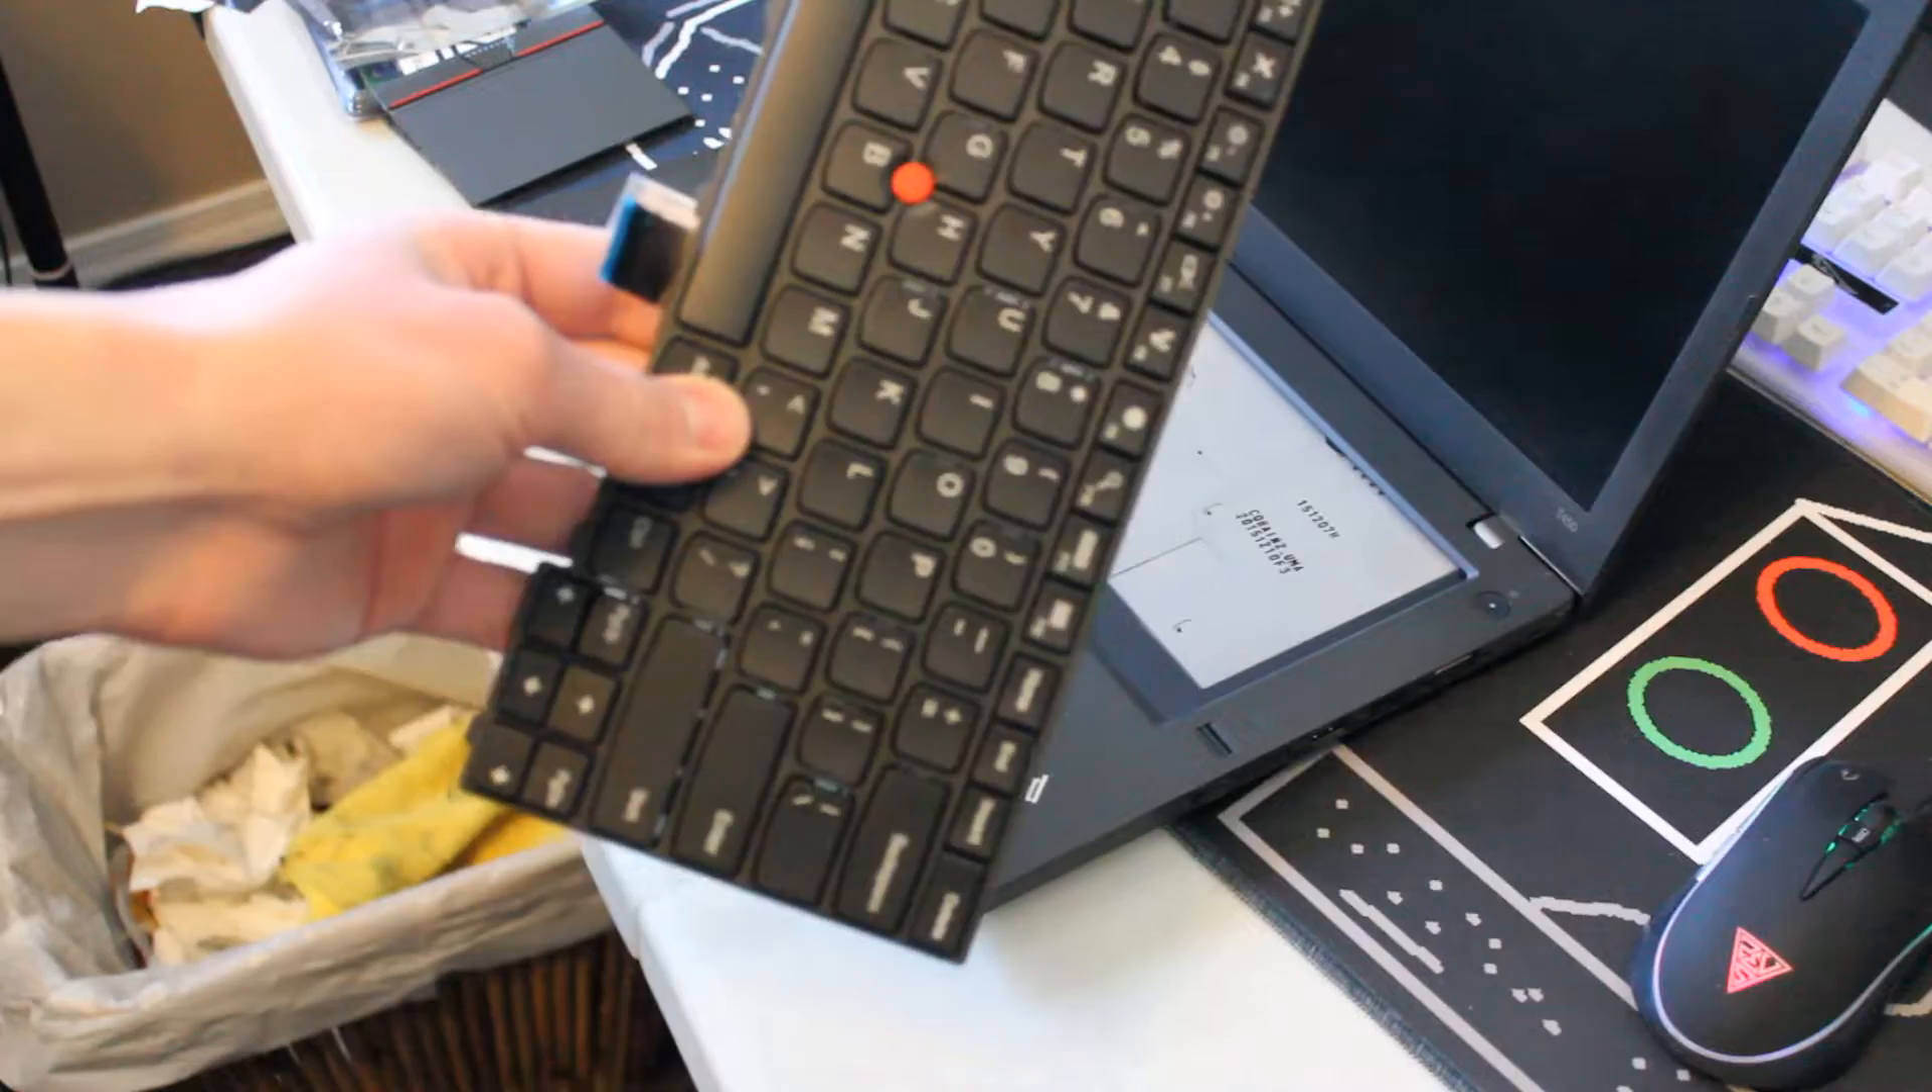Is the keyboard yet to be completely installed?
Yes.